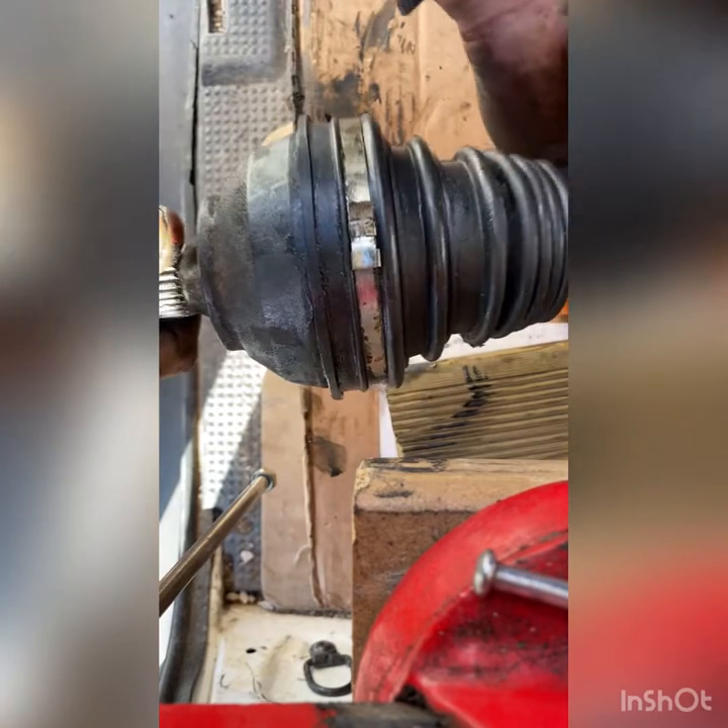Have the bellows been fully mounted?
Yes.